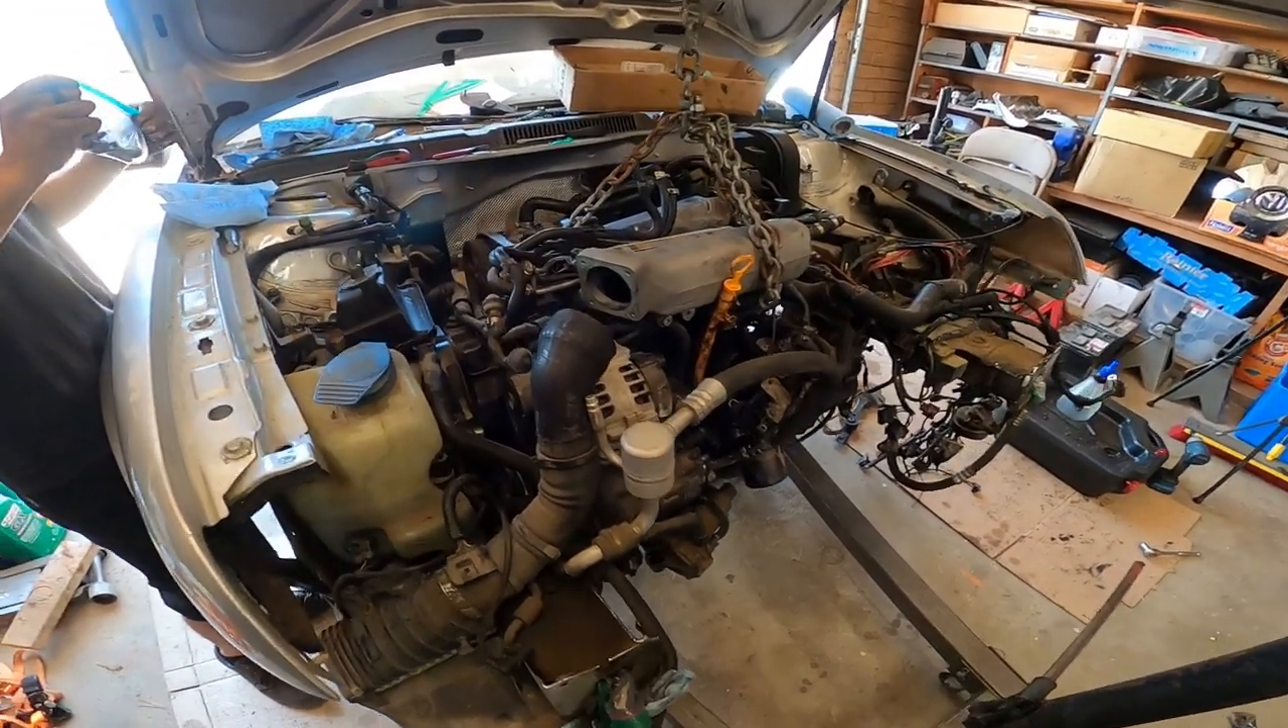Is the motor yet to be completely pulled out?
Yes.